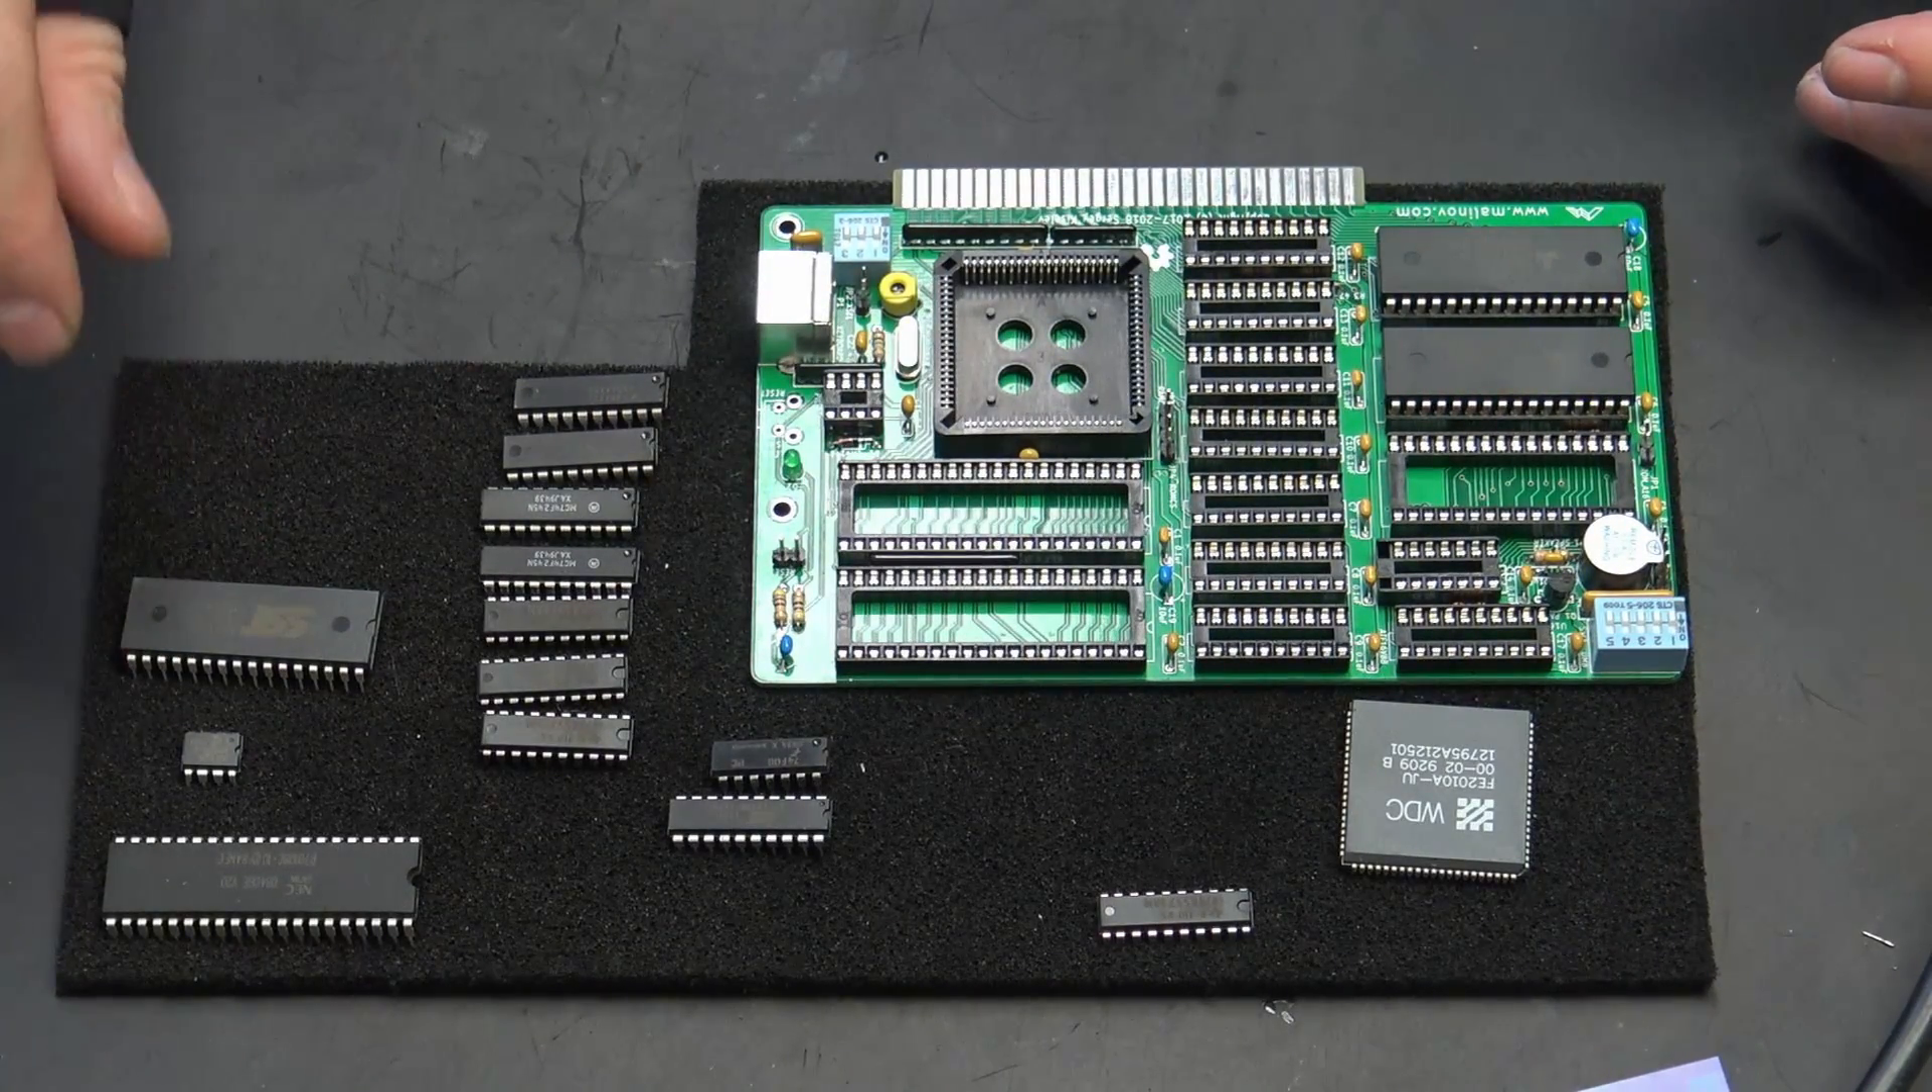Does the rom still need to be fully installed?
Yes.